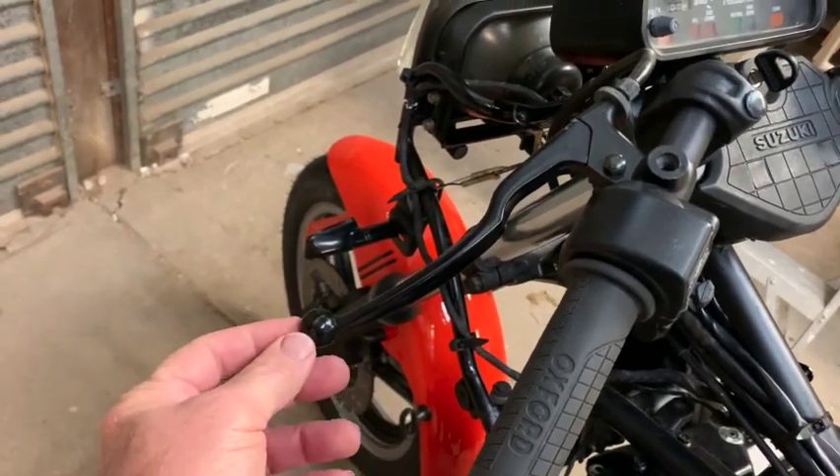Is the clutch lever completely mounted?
Yes.